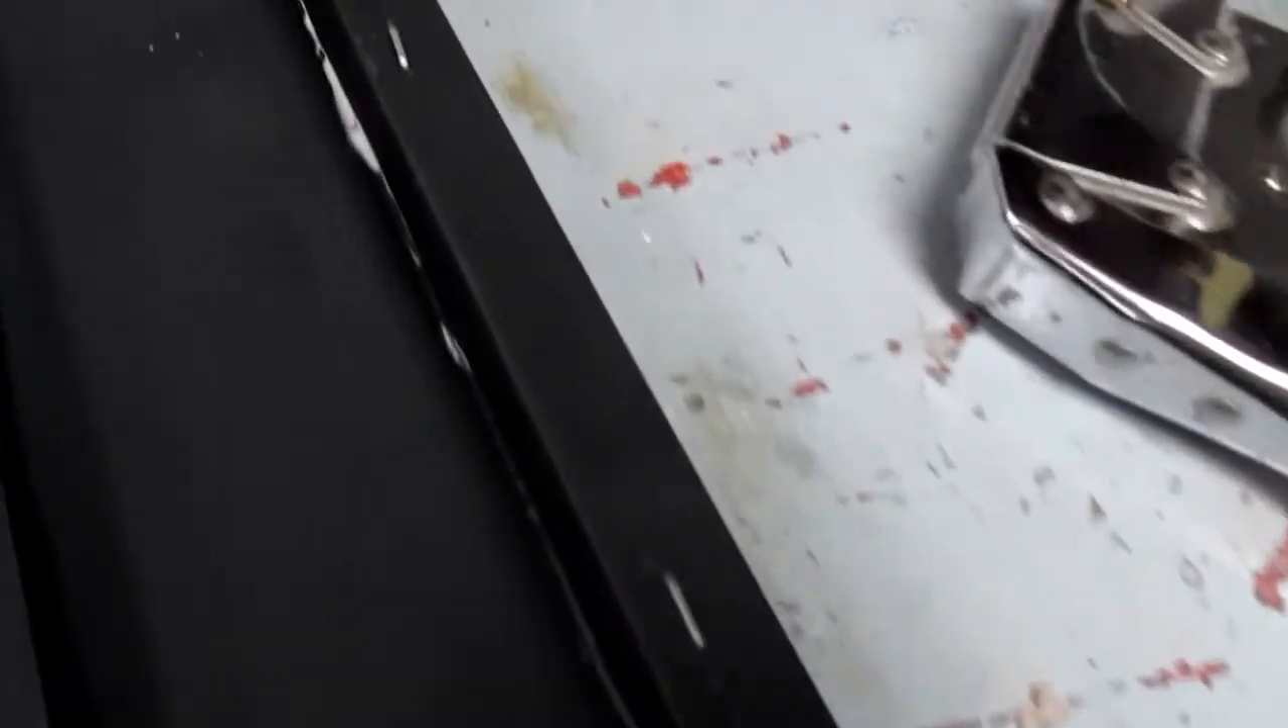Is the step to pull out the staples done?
No.